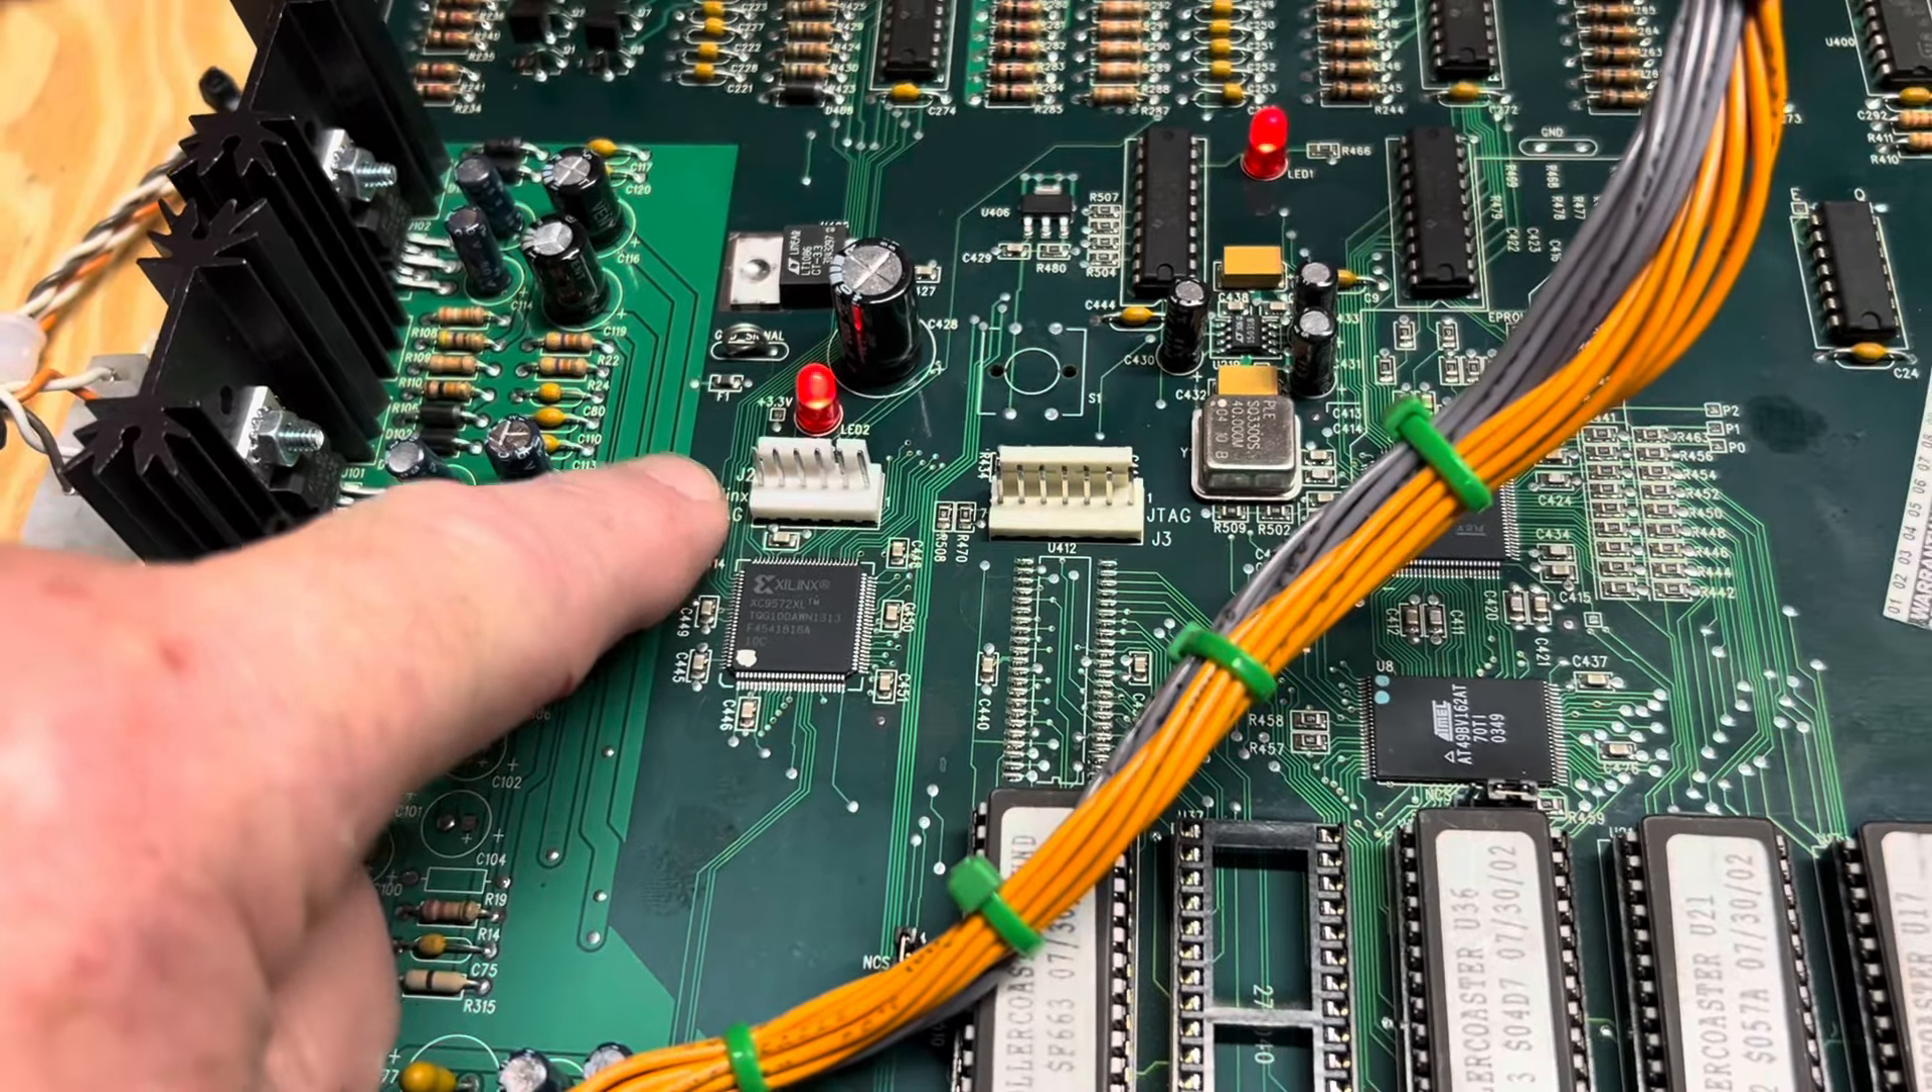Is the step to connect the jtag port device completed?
No.